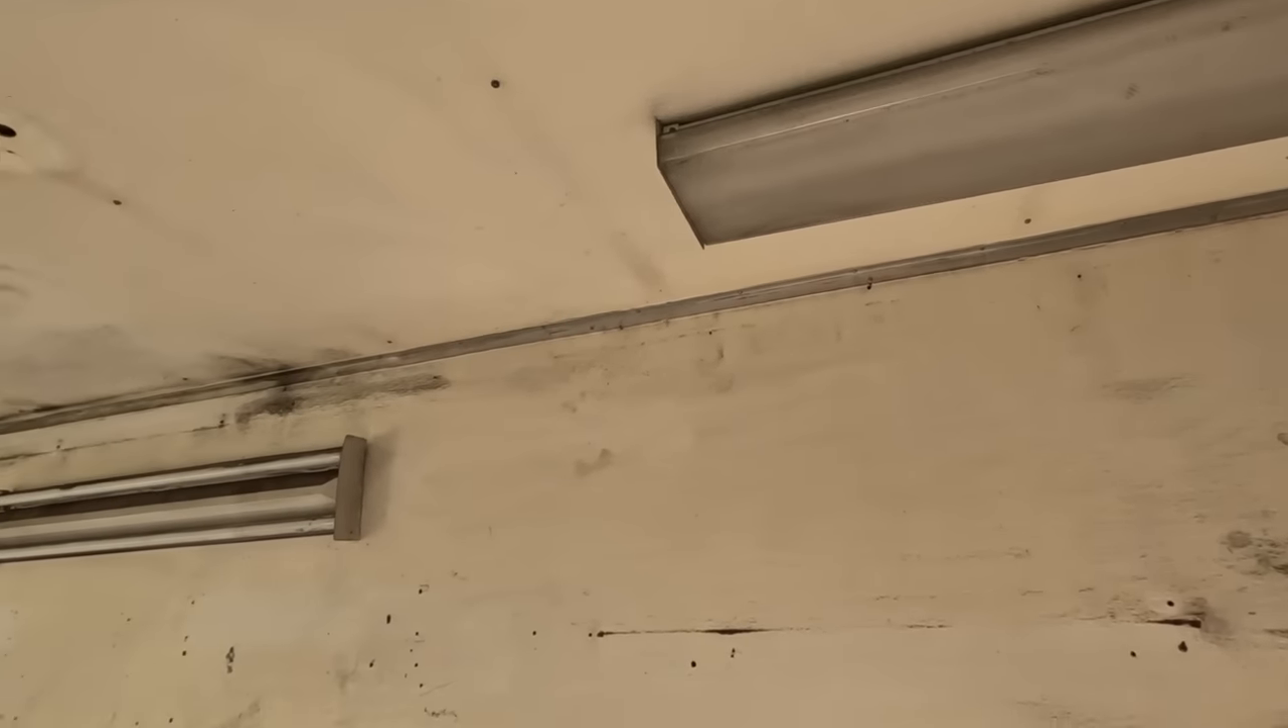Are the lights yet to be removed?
Yes.